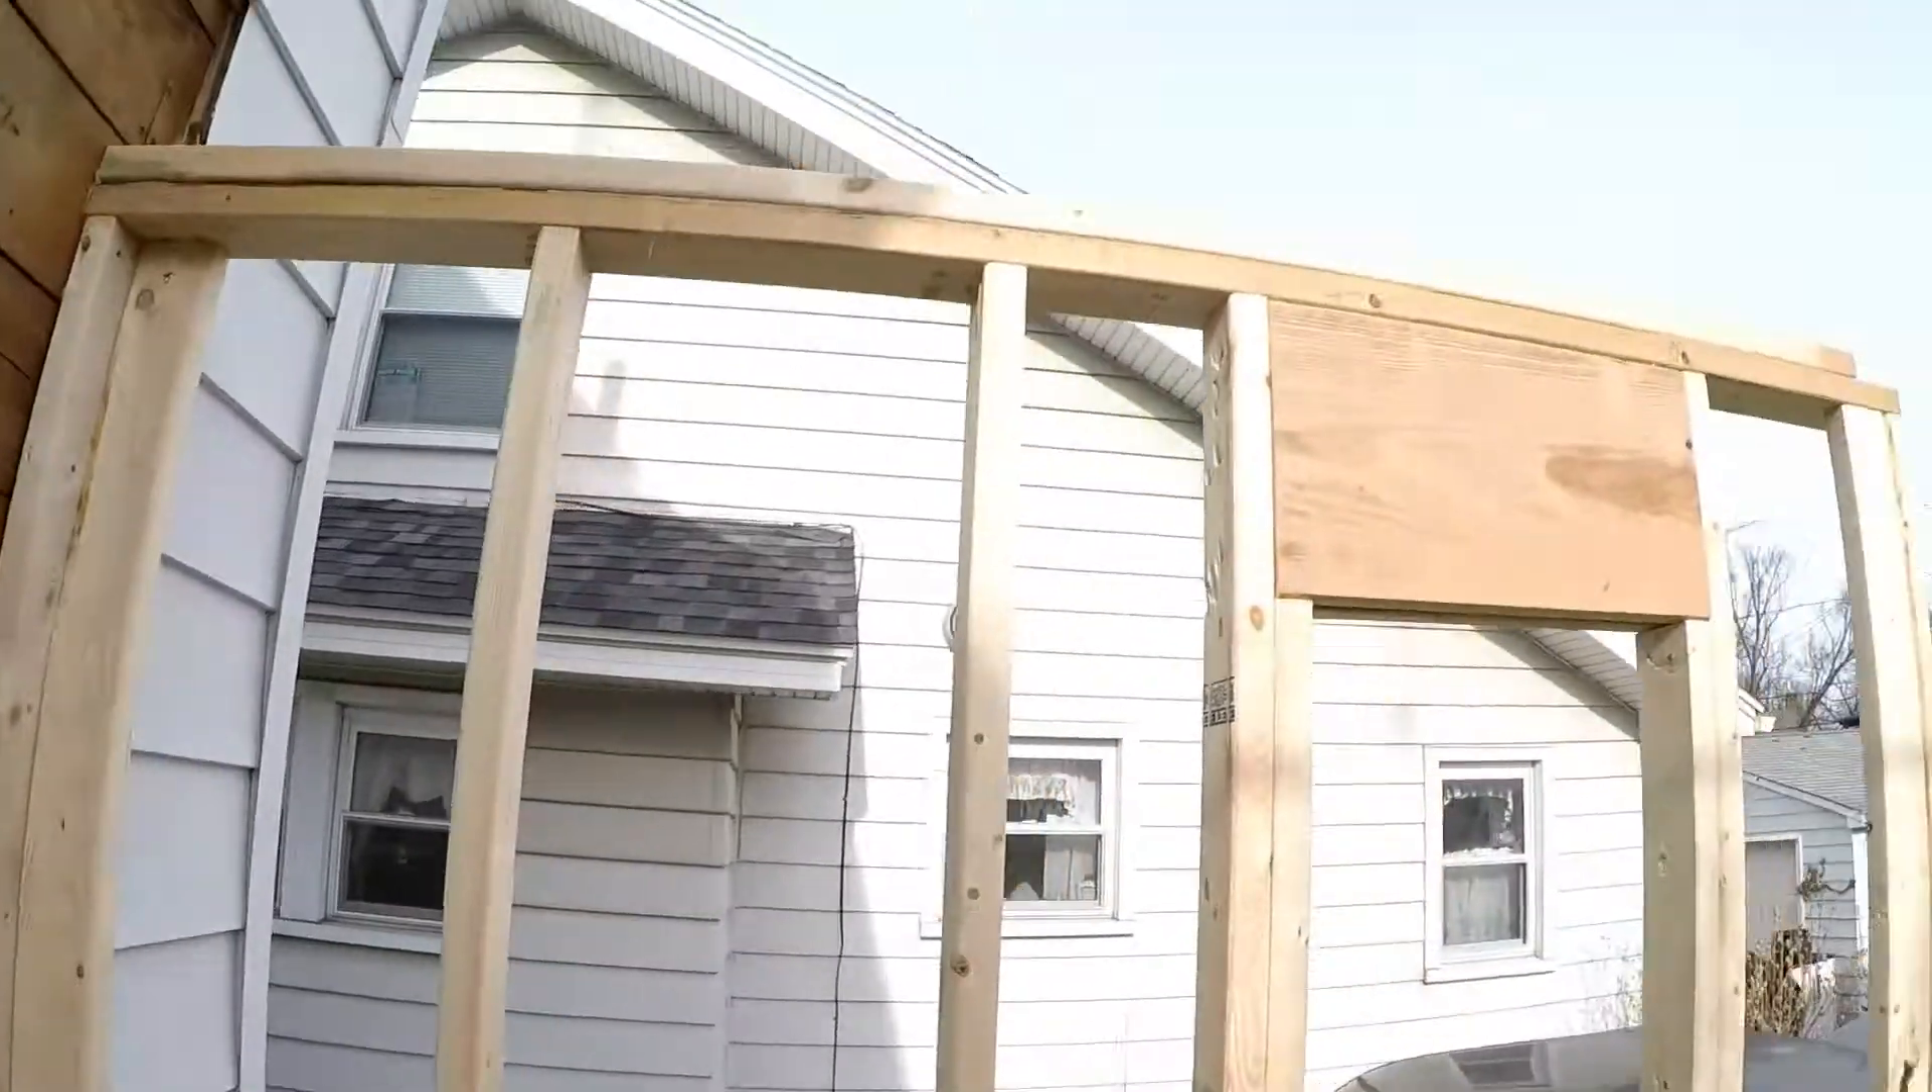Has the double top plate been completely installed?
Yes.